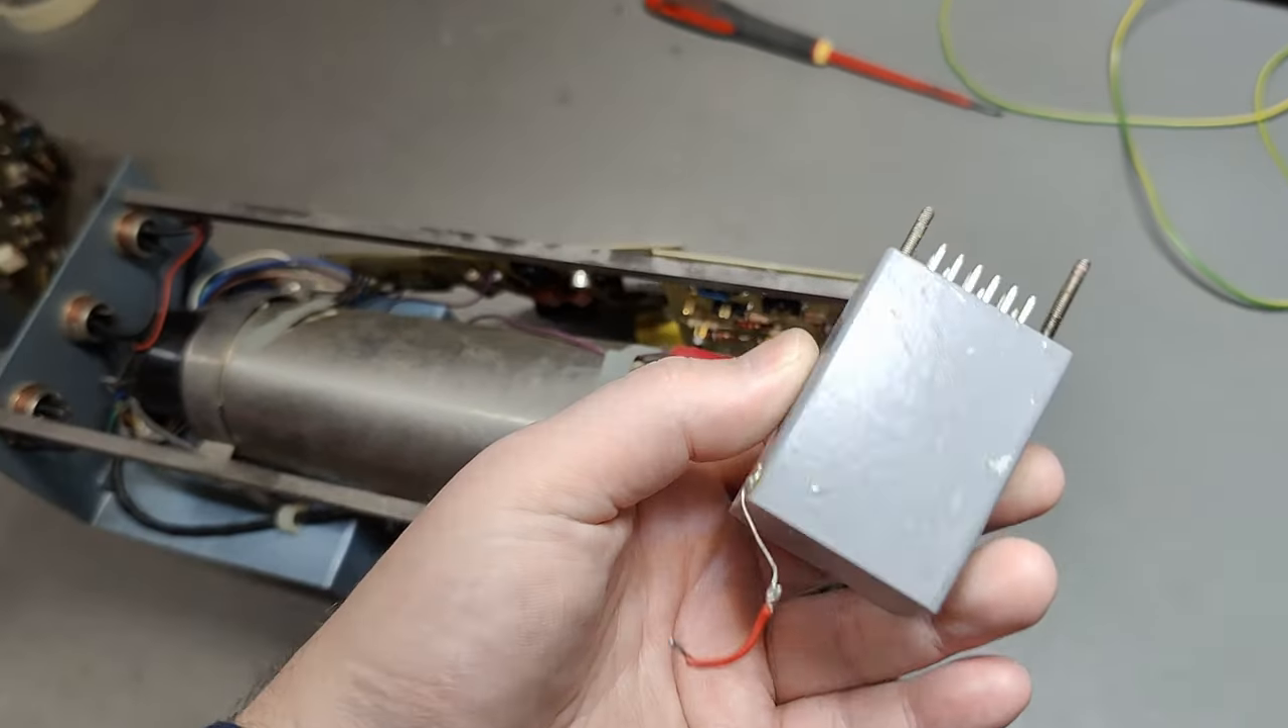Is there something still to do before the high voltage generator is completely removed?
No.